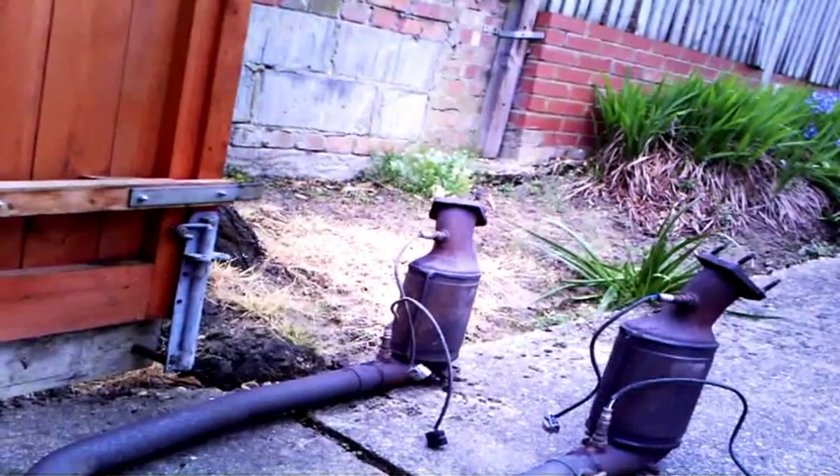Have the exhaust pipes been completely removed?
Yes.